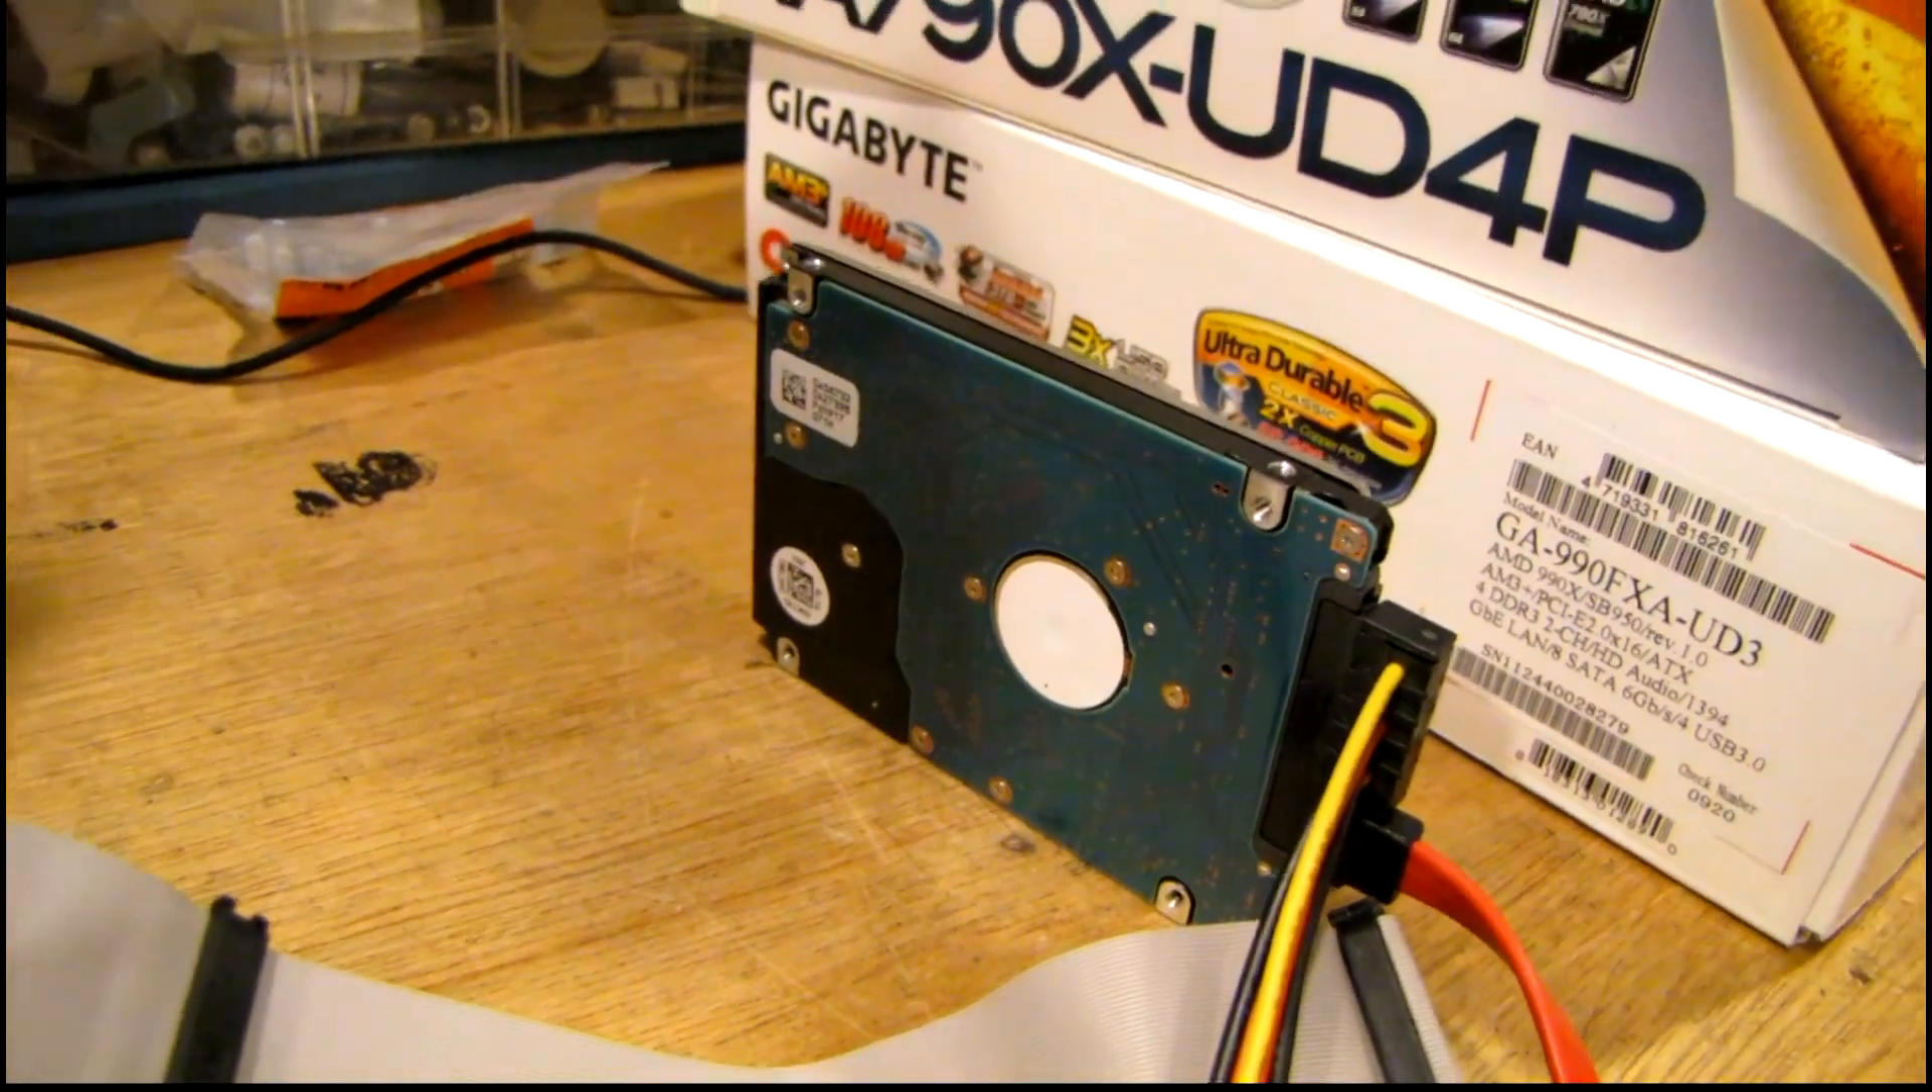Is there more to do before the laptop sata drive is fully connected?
No.